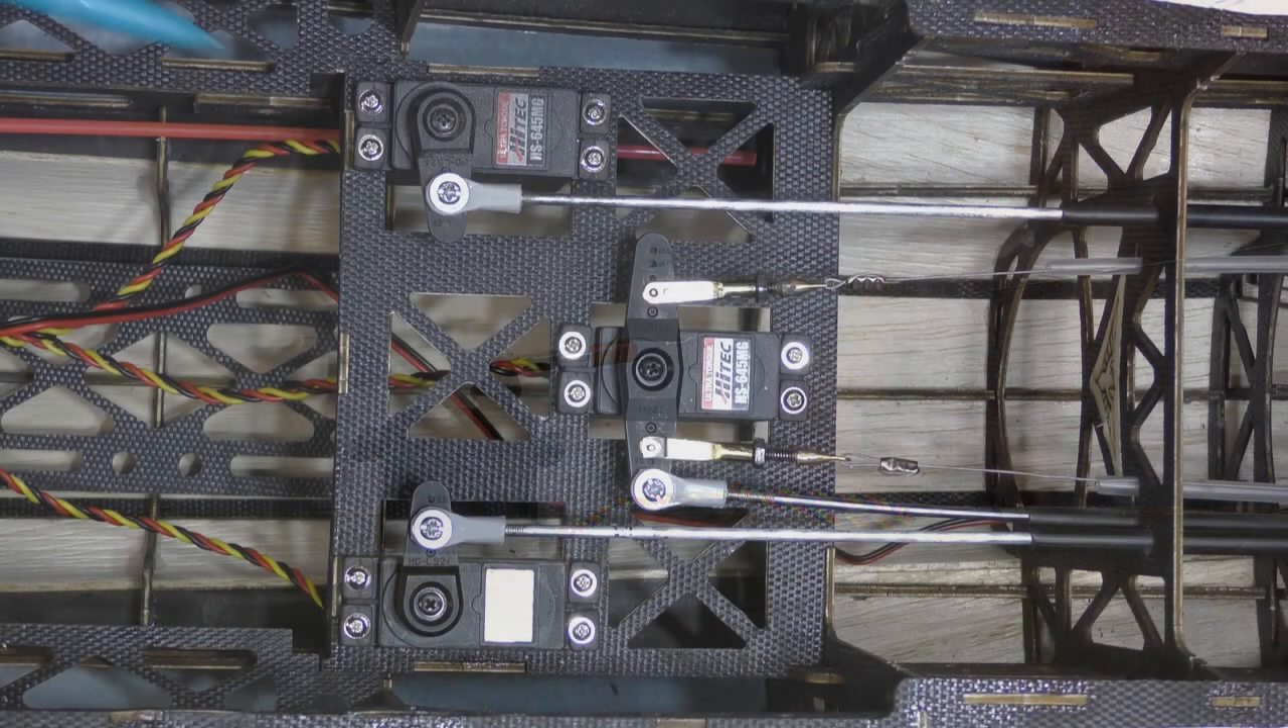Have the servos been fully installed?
Yes.